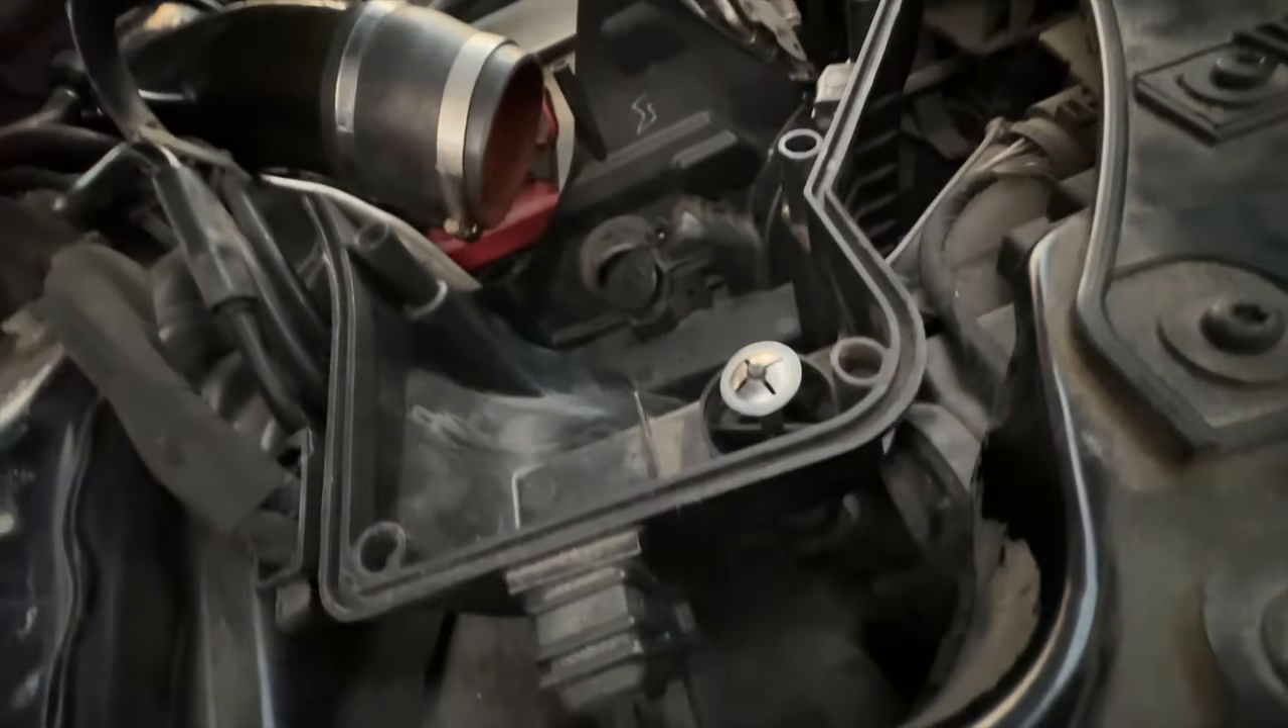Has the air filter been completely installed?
No.